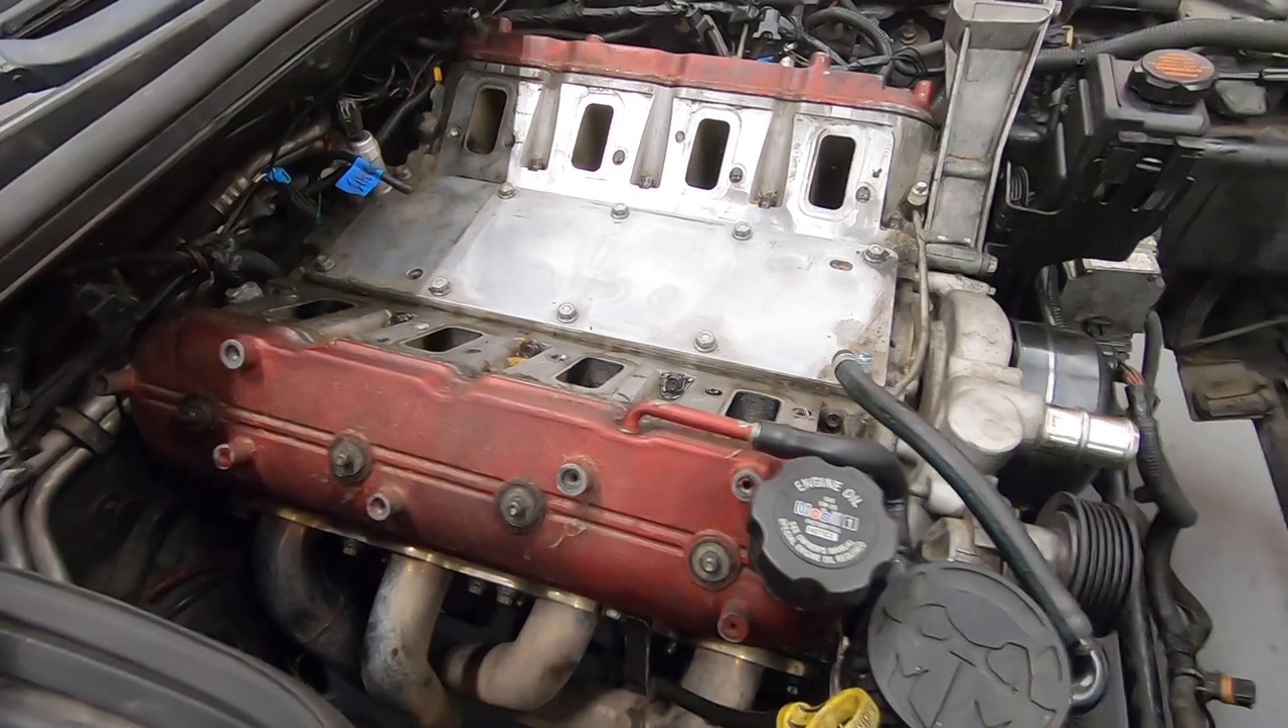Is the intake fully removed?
Yes.